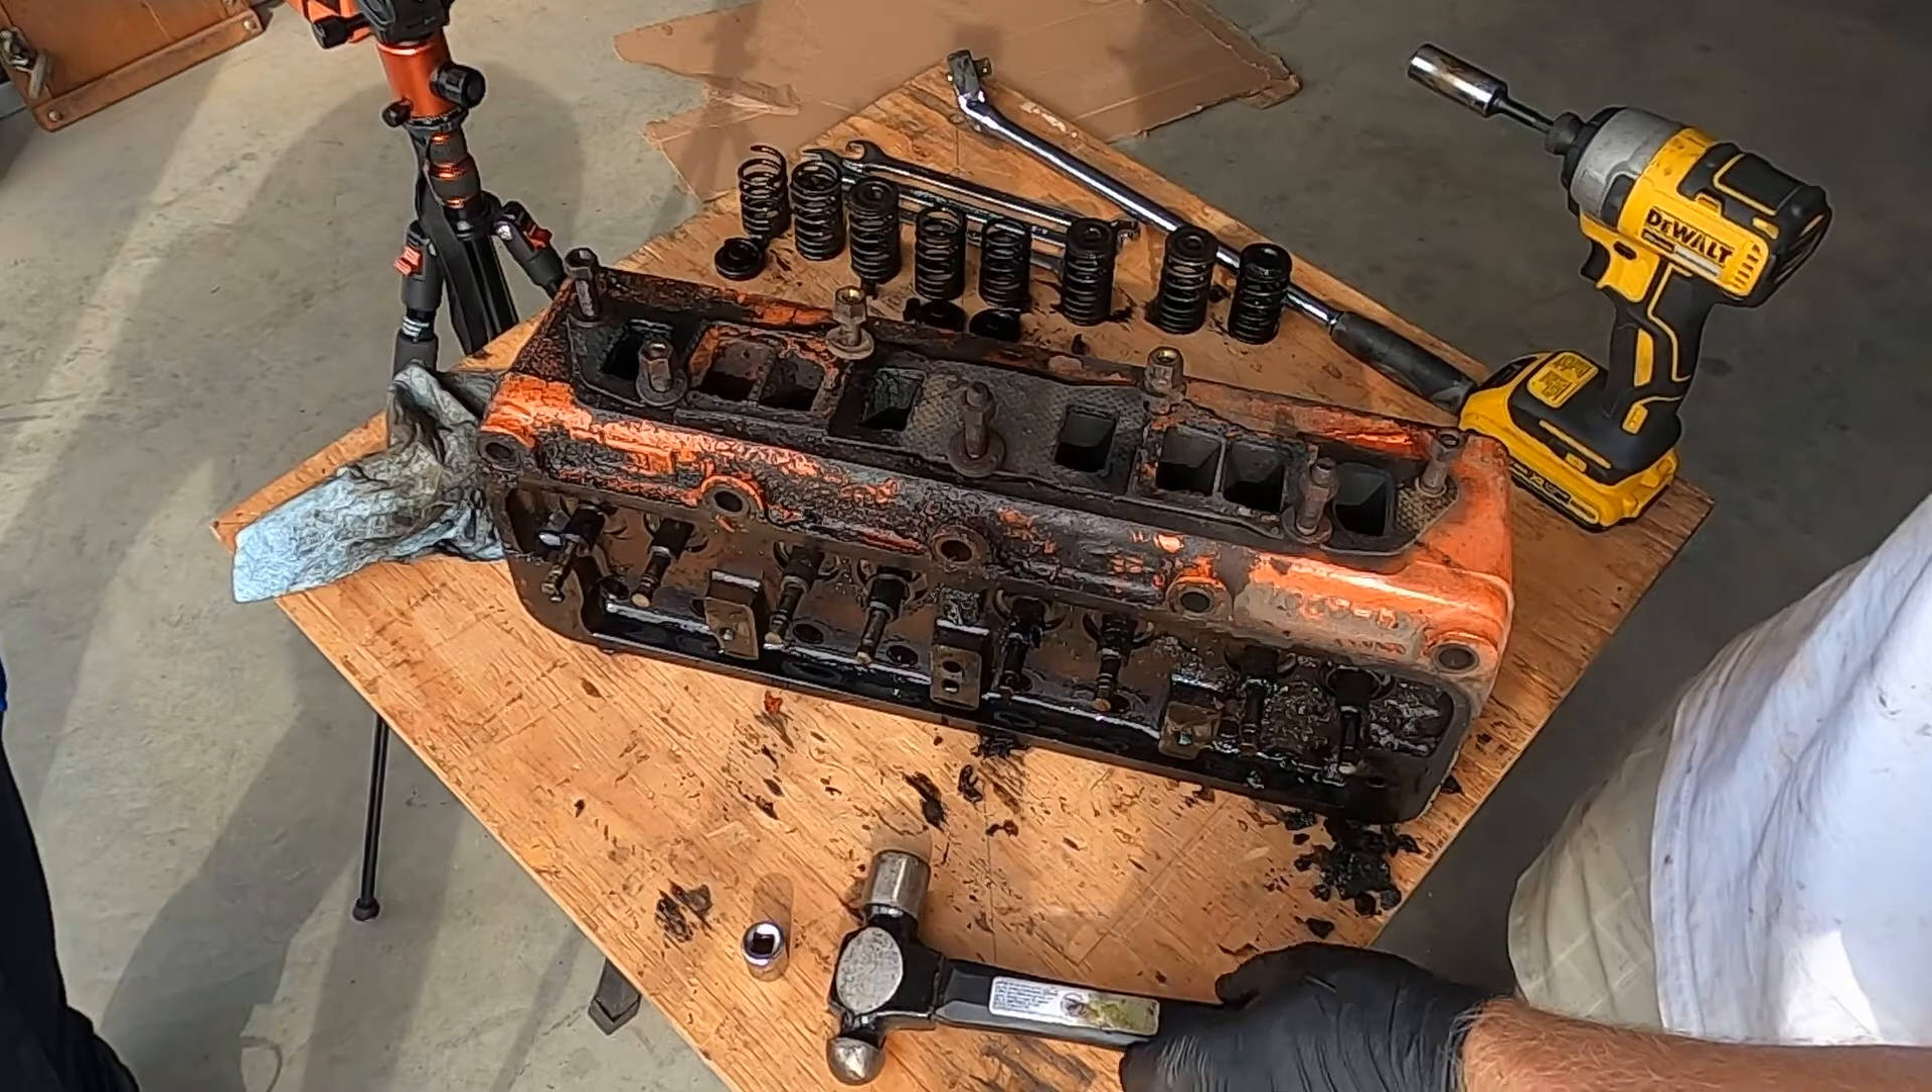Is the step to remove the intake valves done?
No.